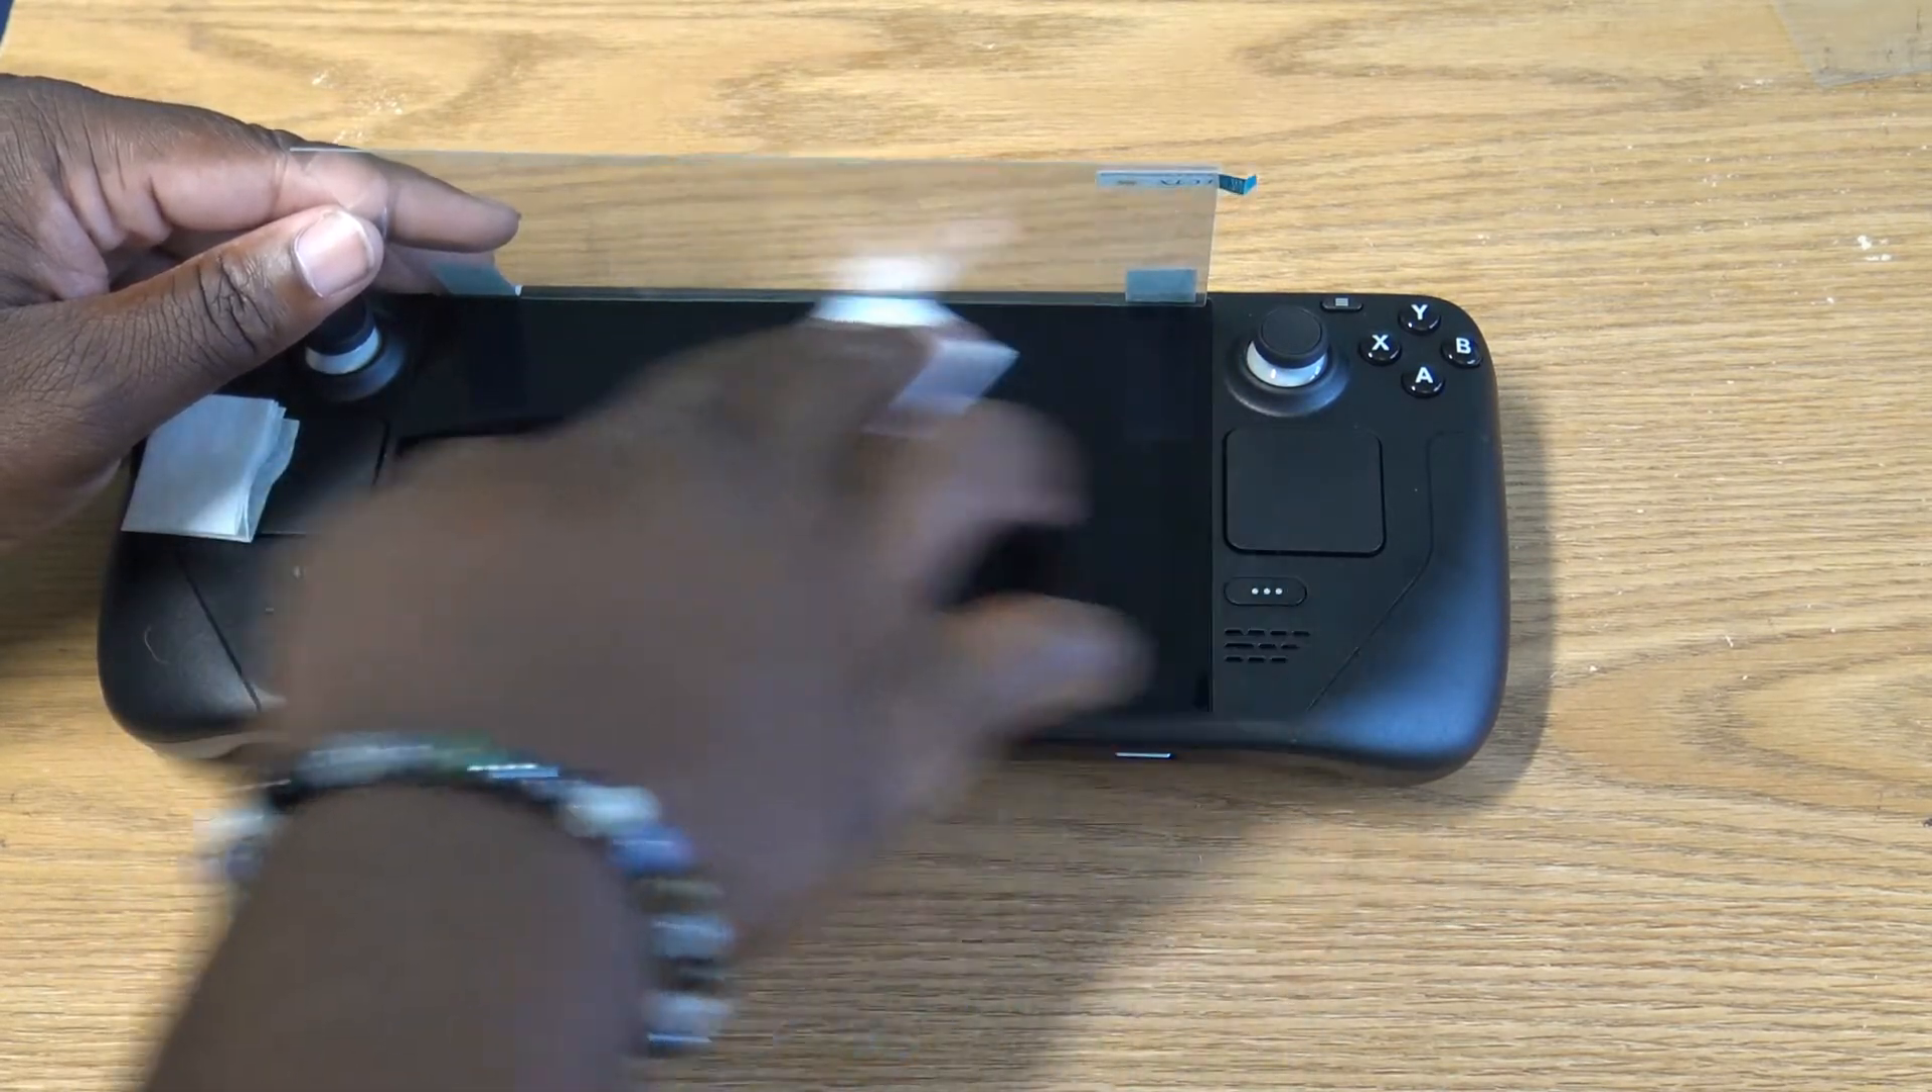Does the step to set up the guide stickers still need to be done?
No.